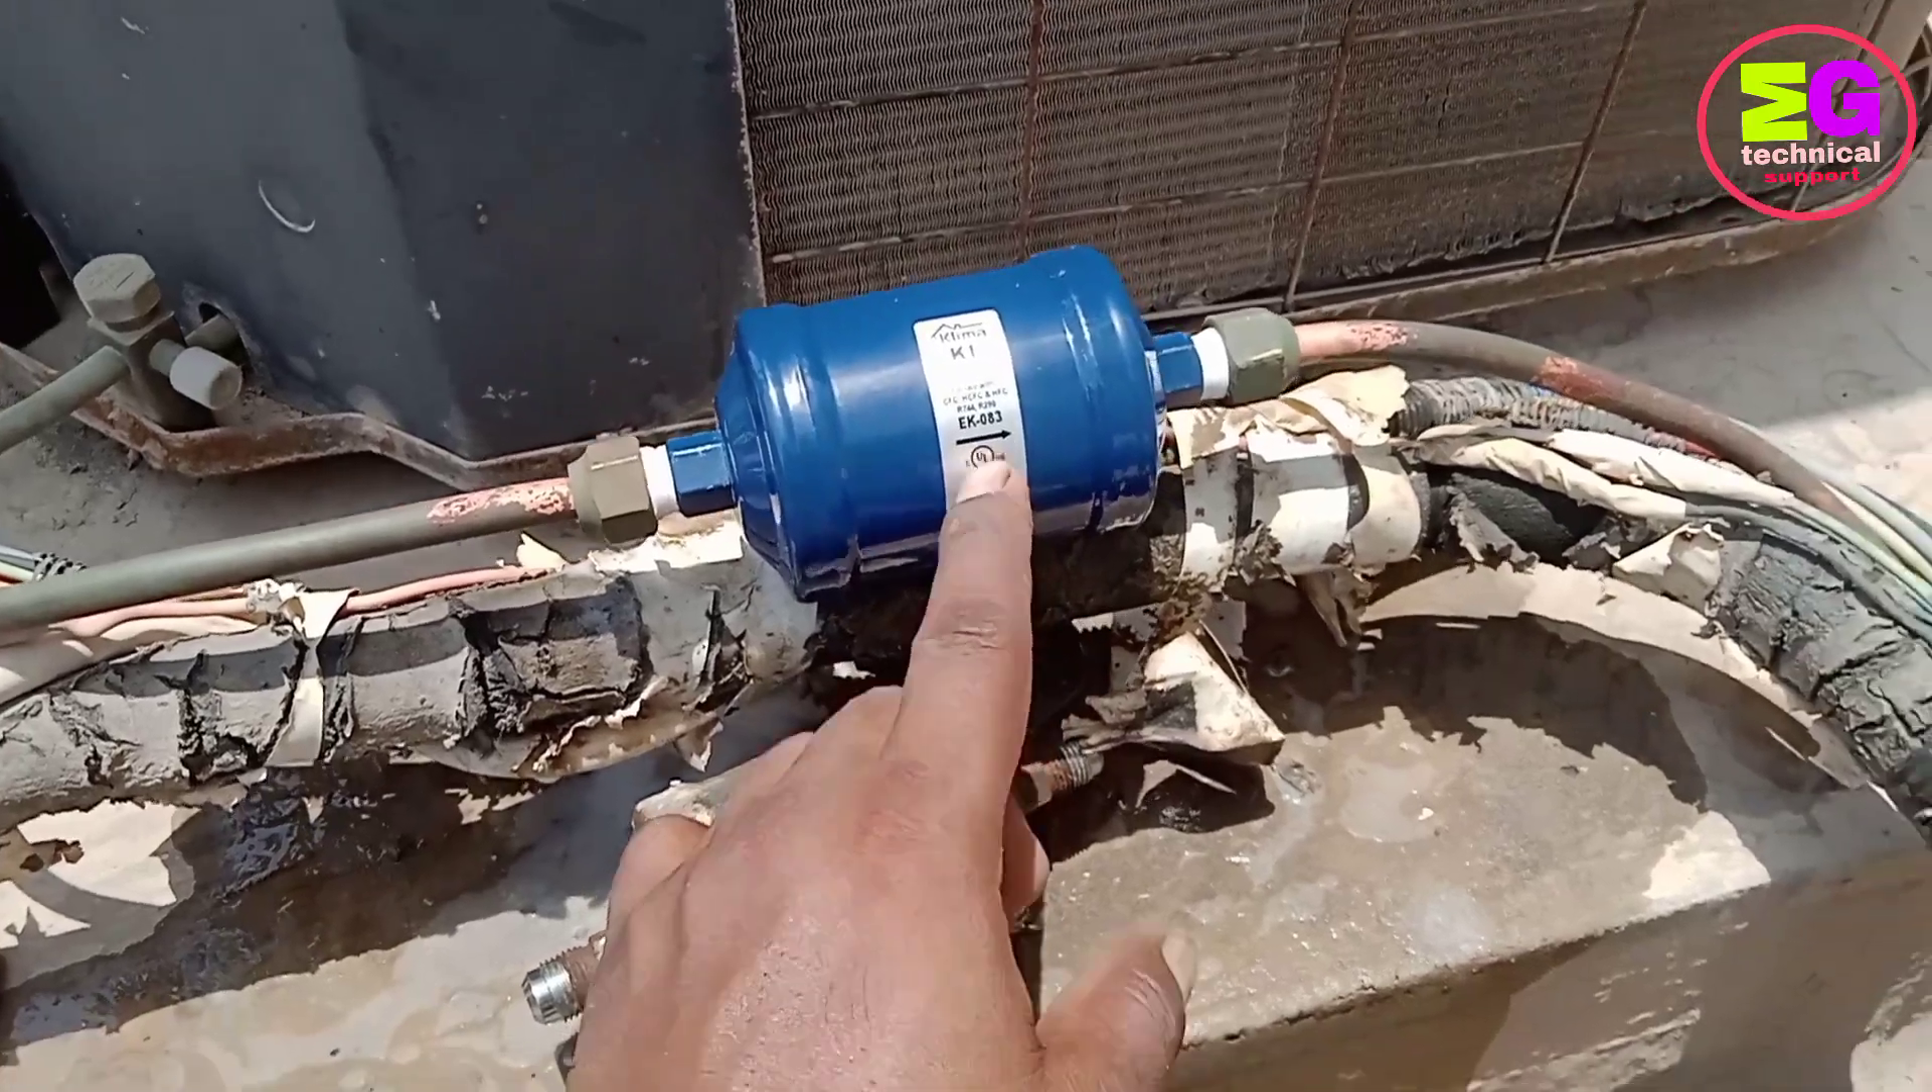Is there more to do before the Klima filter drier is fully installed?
No.